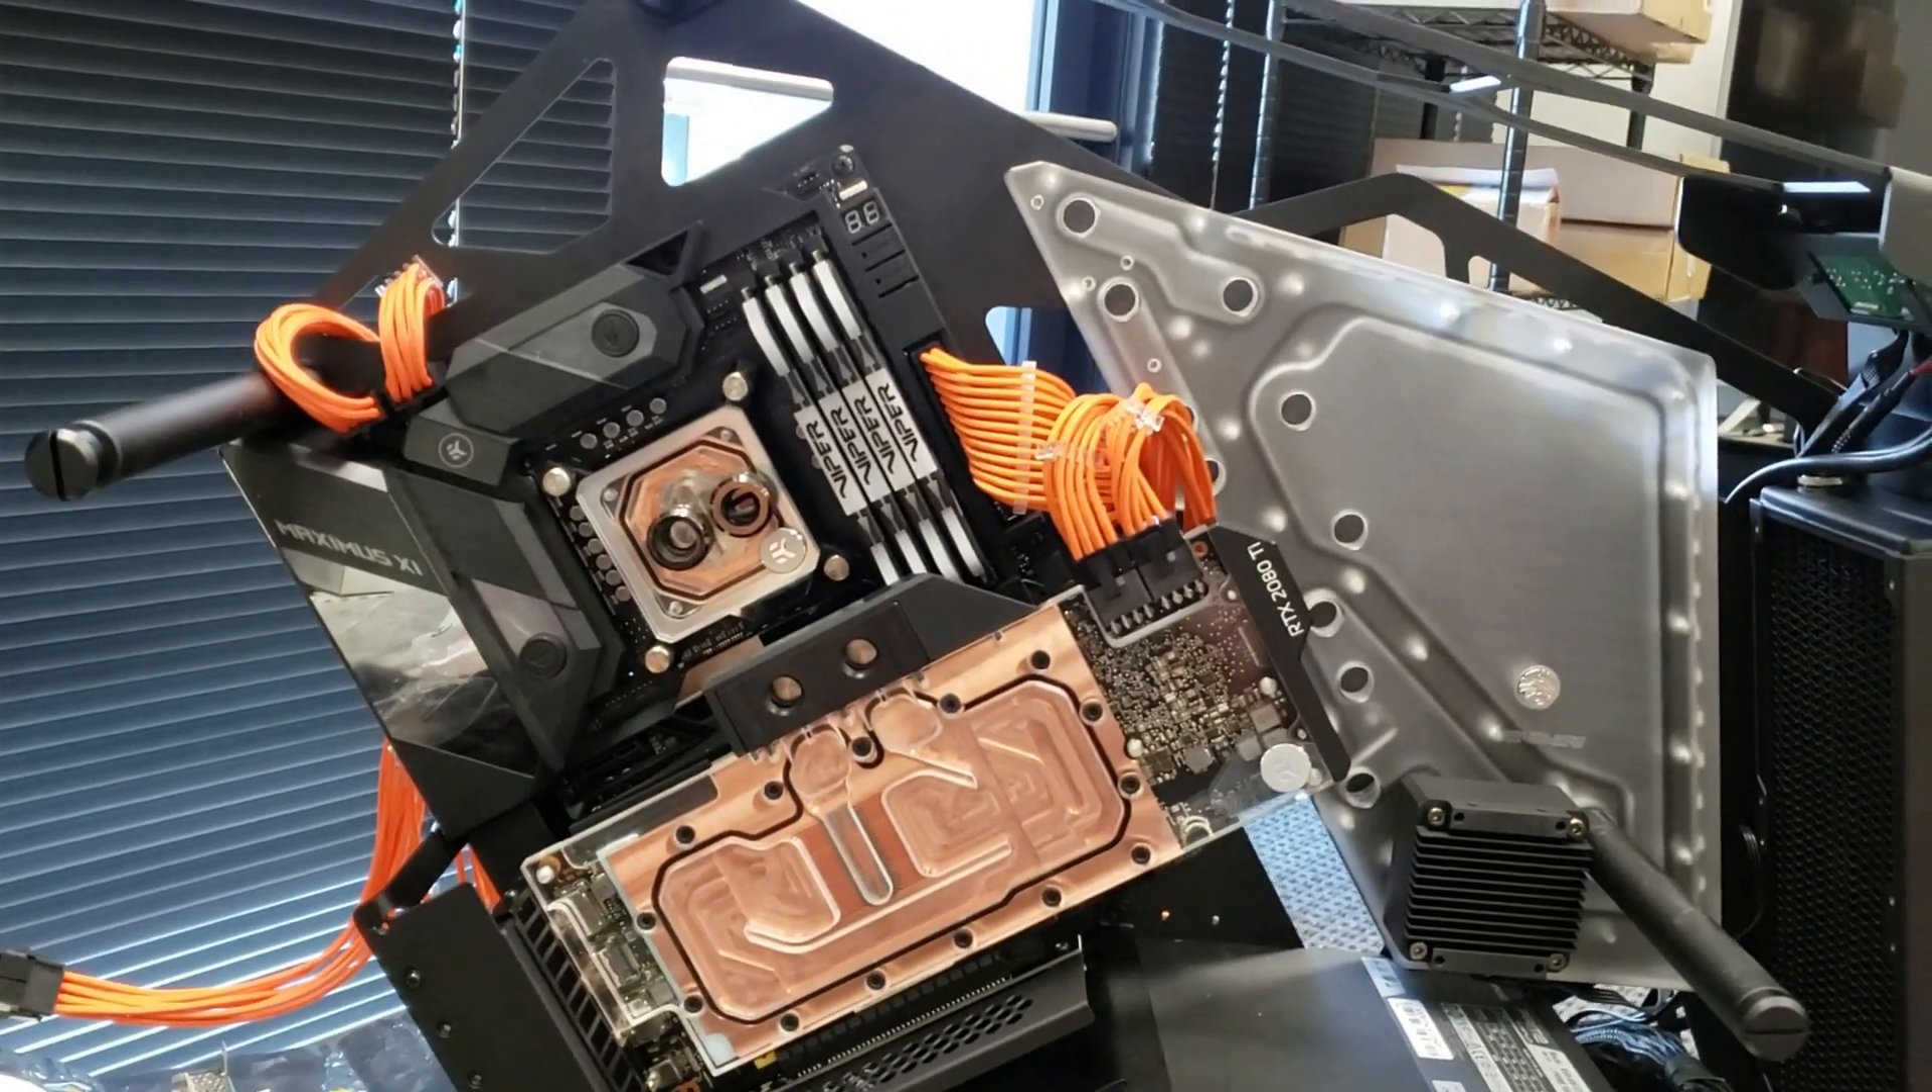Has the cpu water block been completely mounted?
Yes.